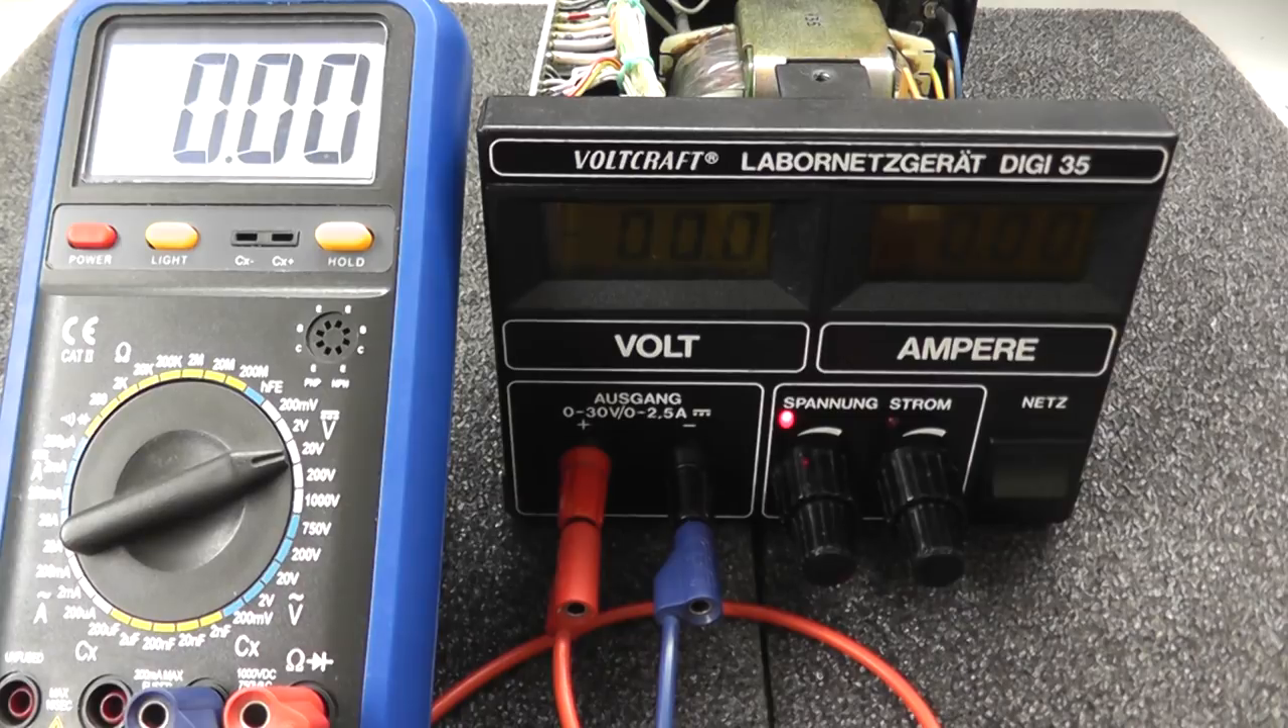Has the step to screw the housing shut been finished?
No.